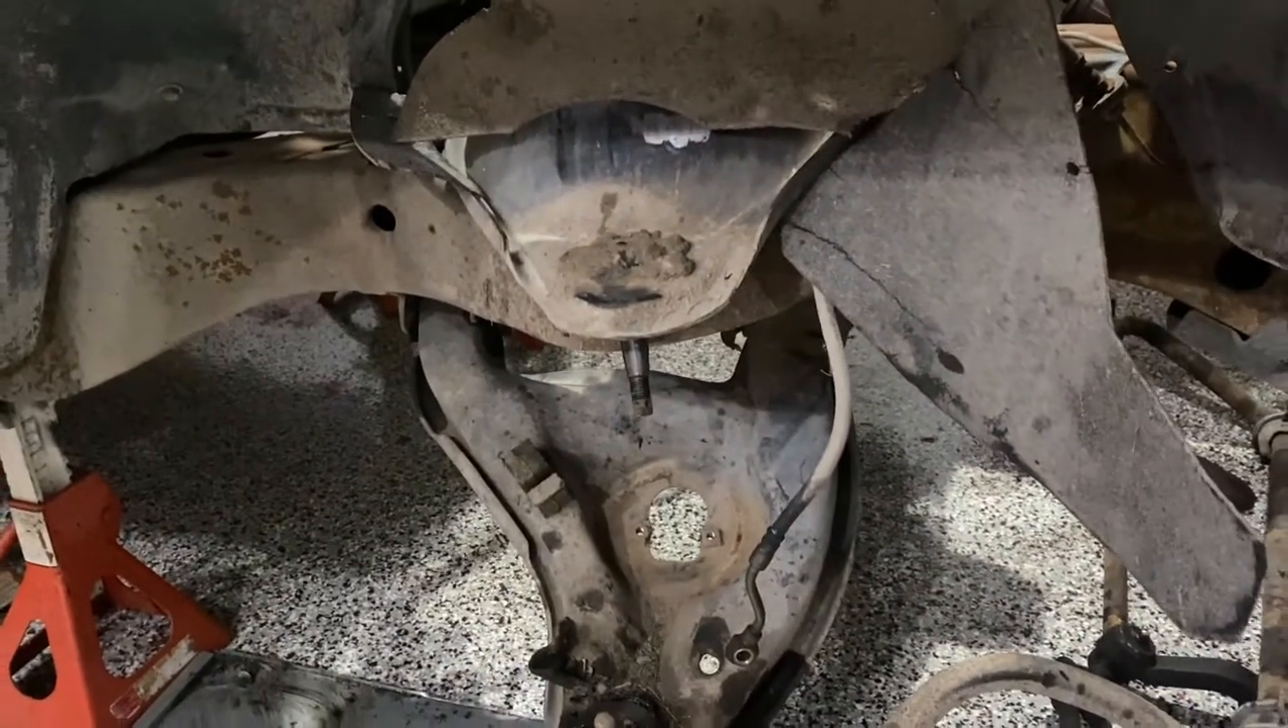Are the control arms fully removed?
No.